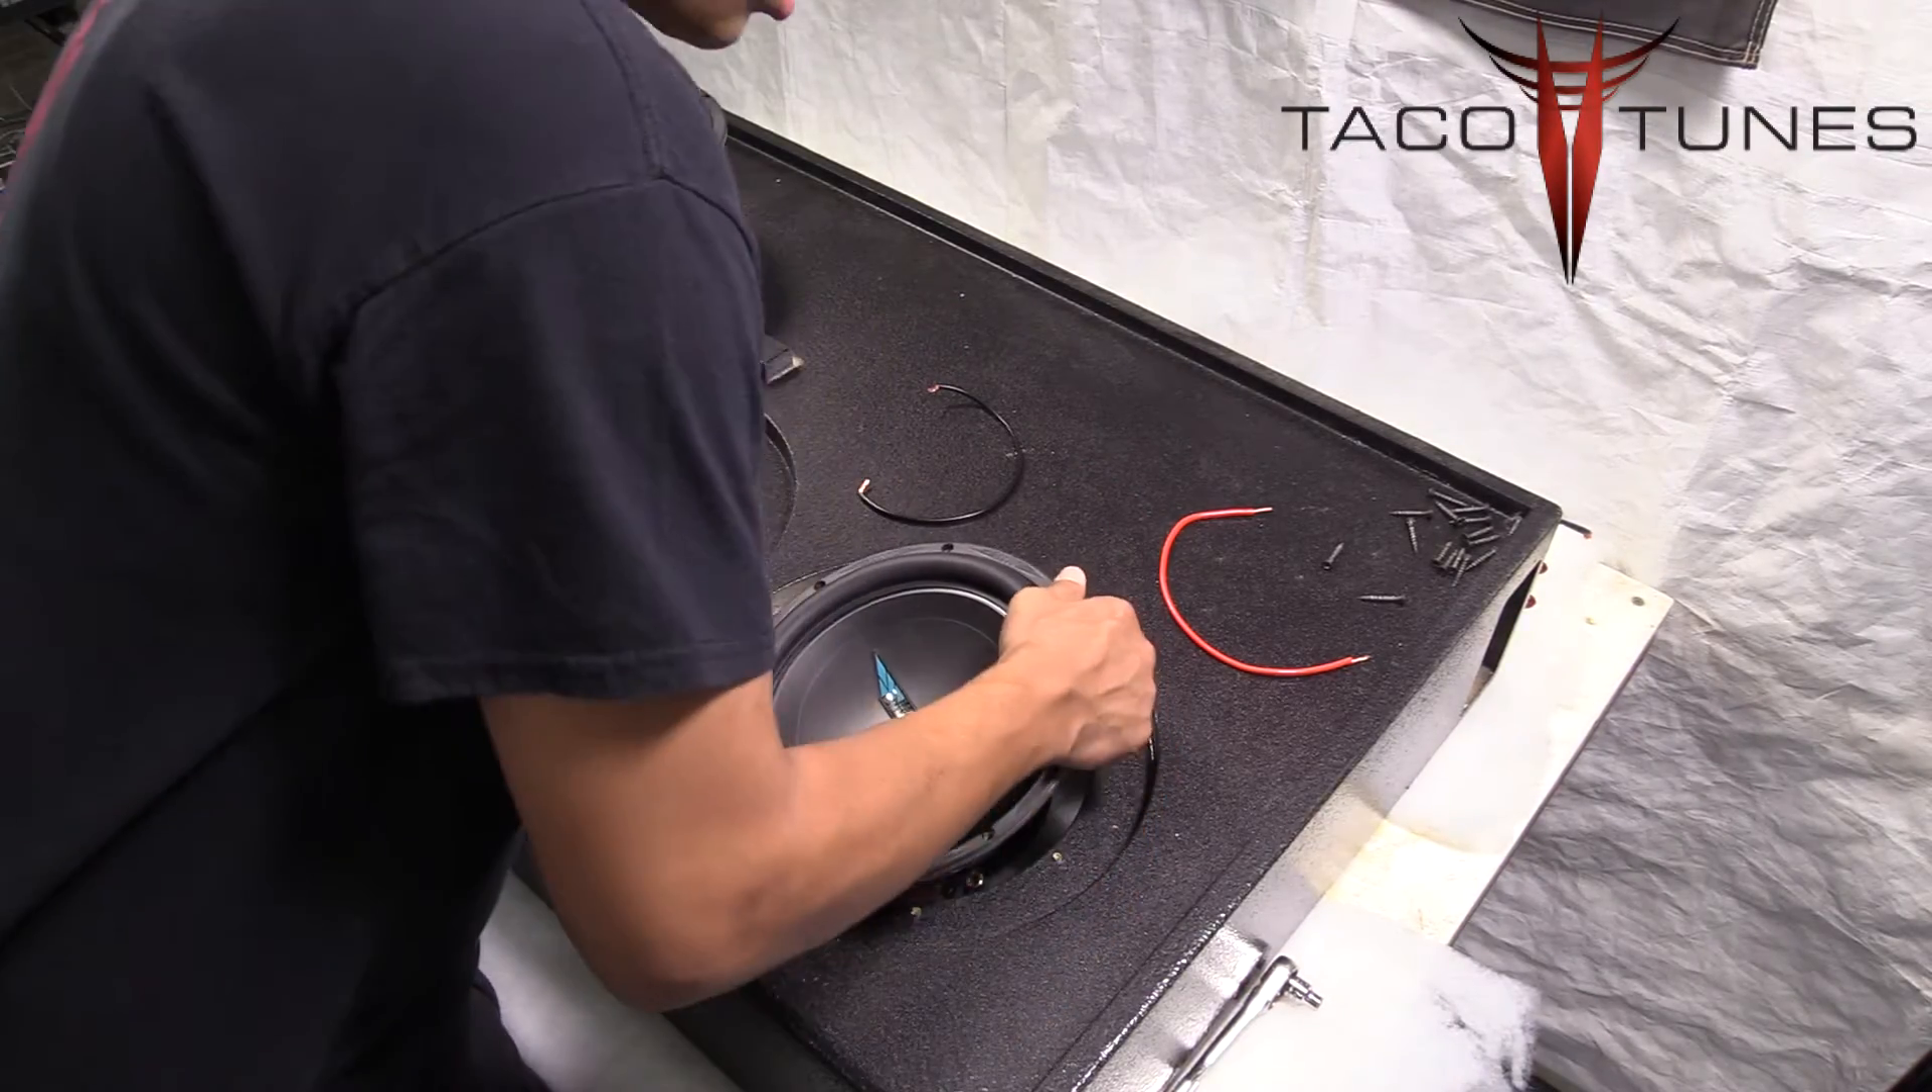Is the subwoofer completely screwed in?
No.